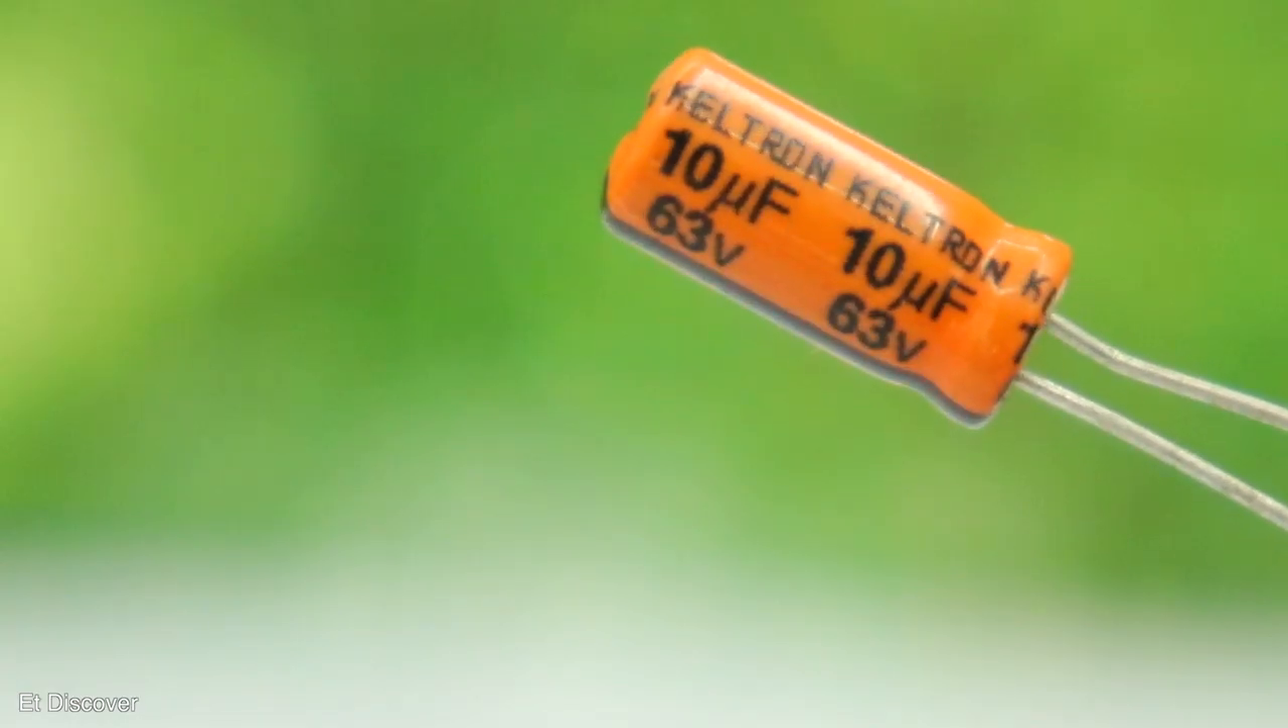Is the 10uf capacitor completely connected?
No.